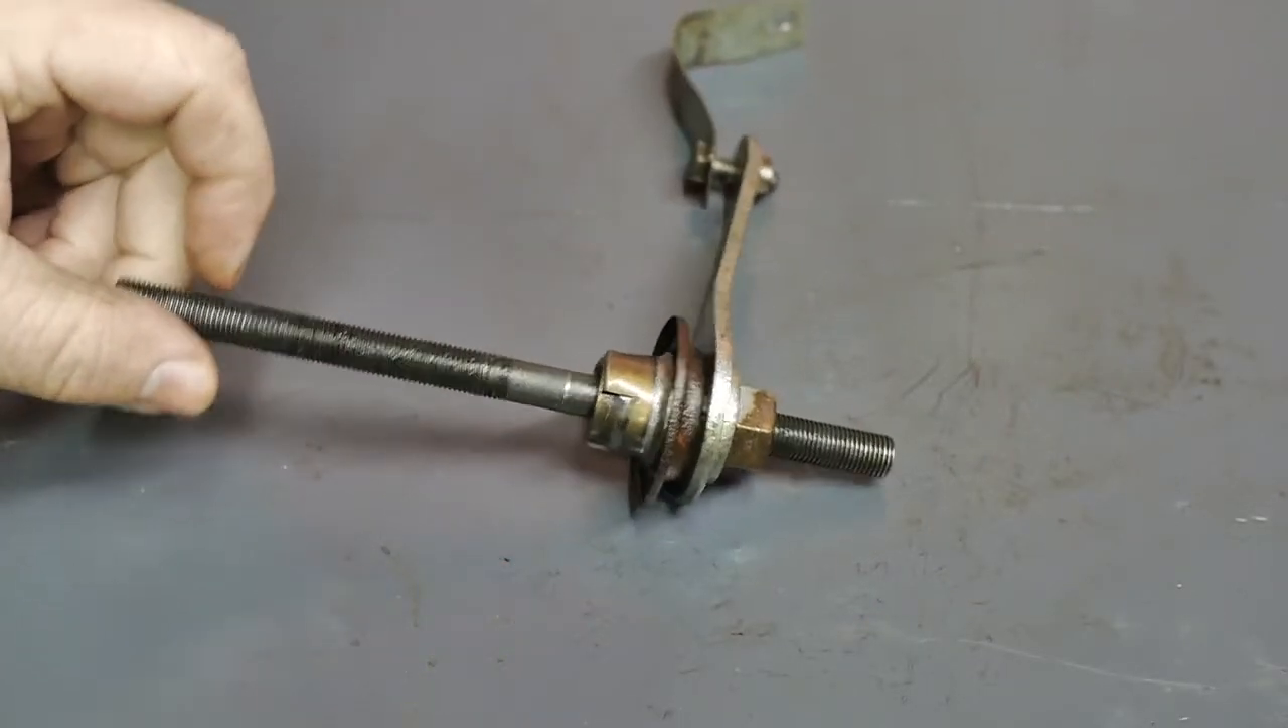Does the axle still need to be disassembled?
Yes.